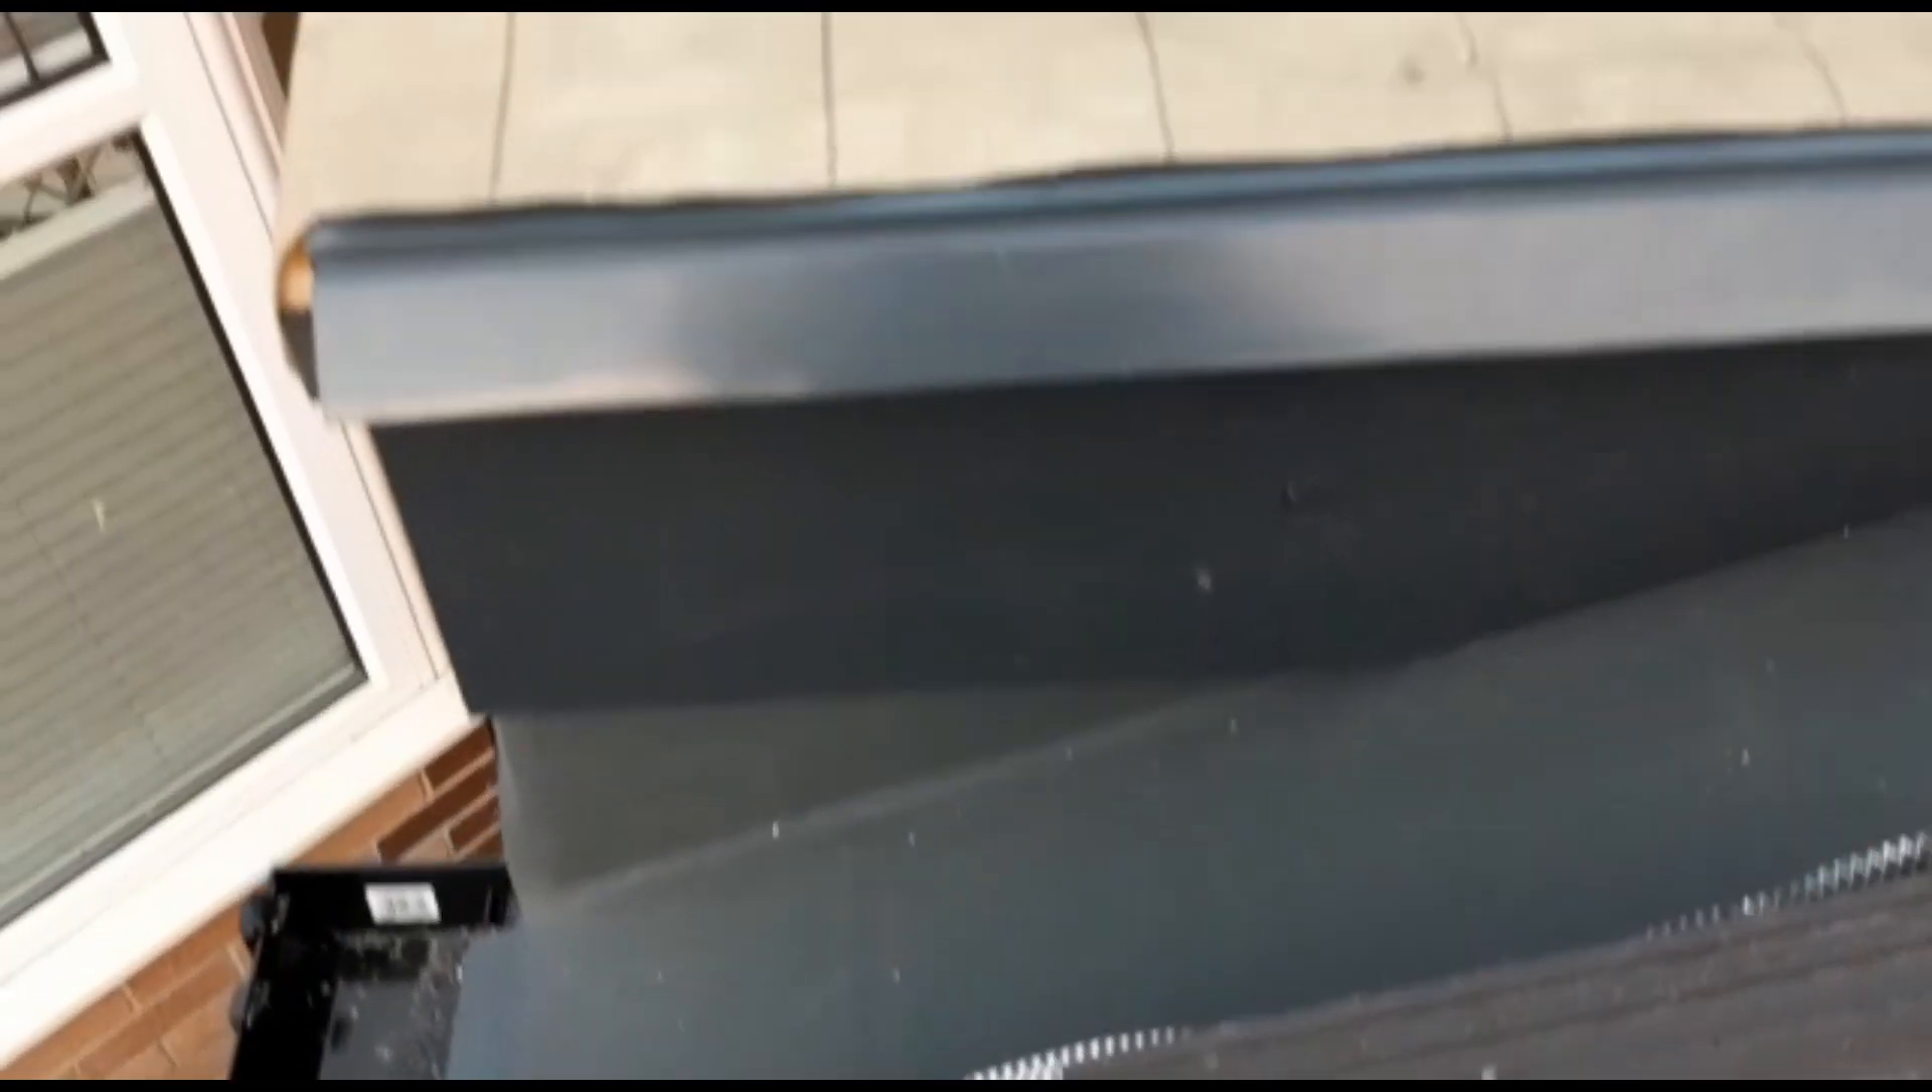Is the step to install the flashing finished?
Yes.